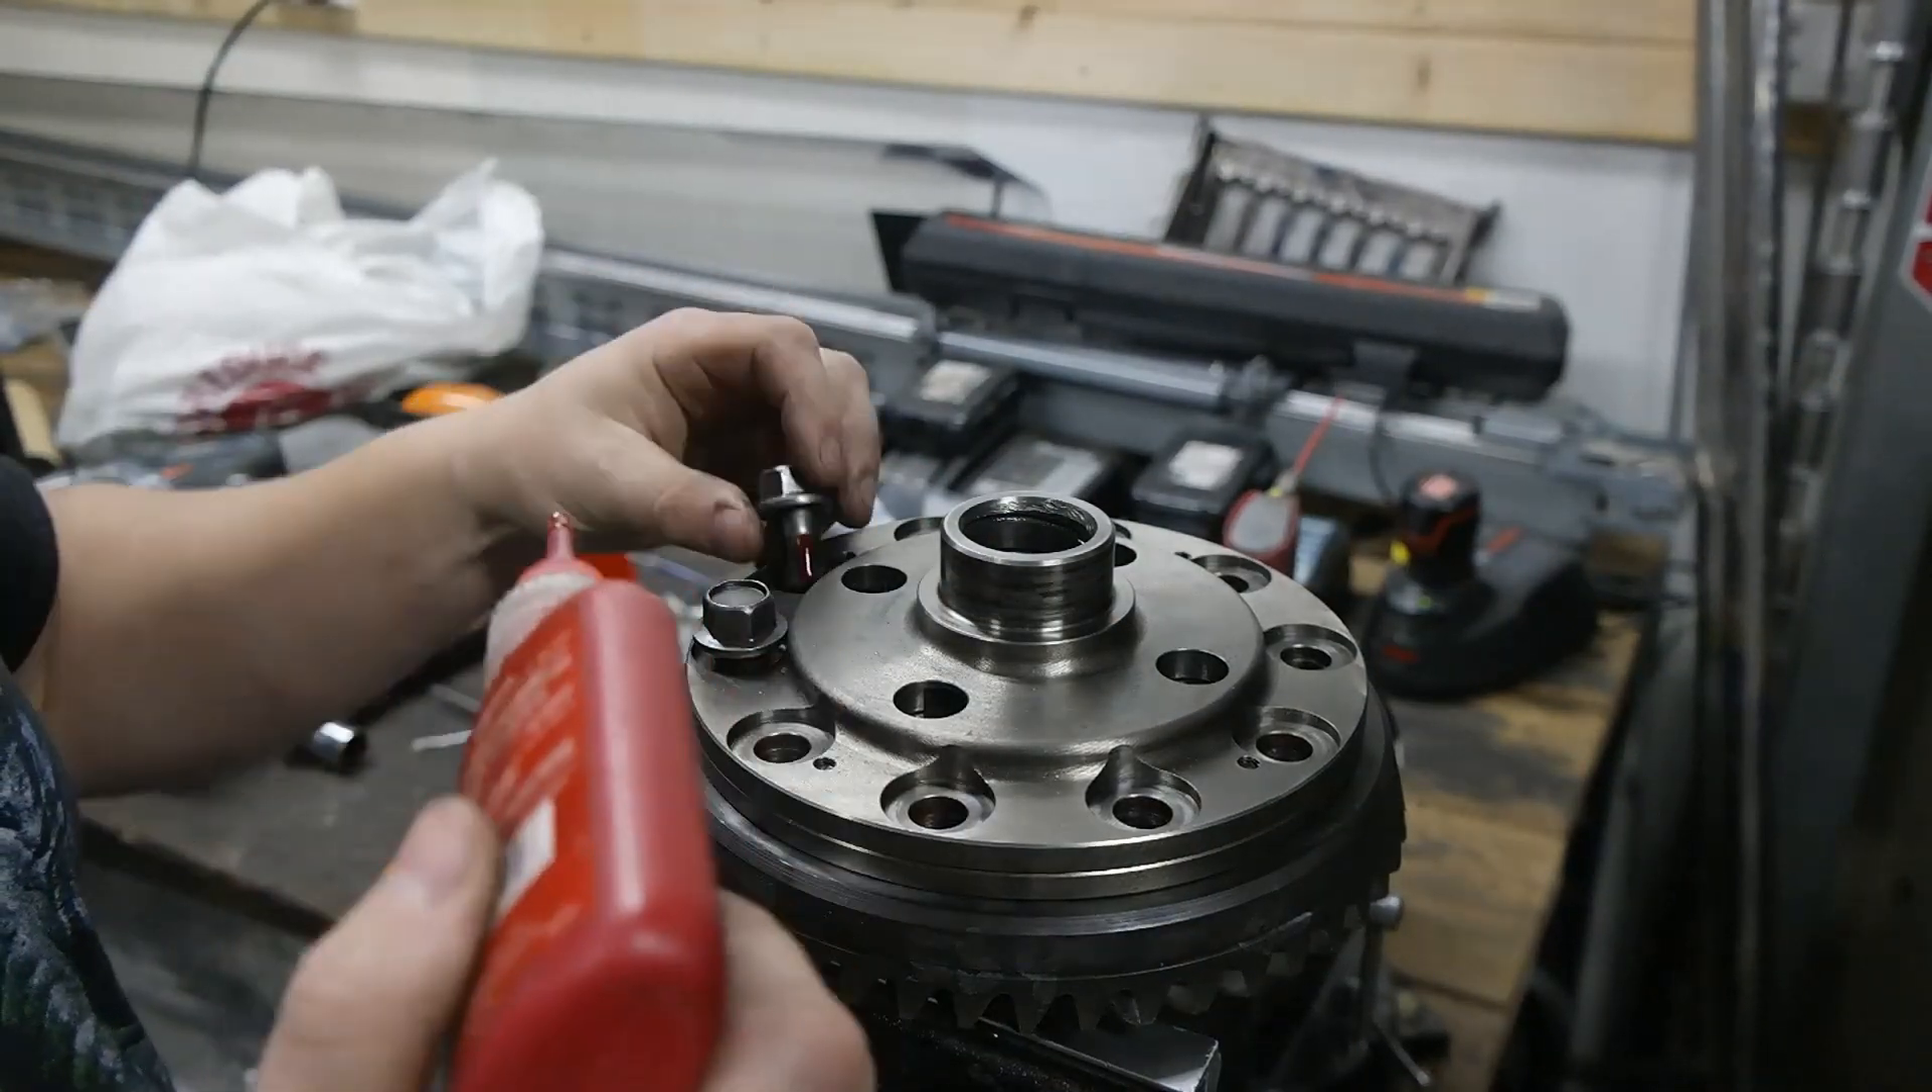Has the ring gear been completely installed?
No.